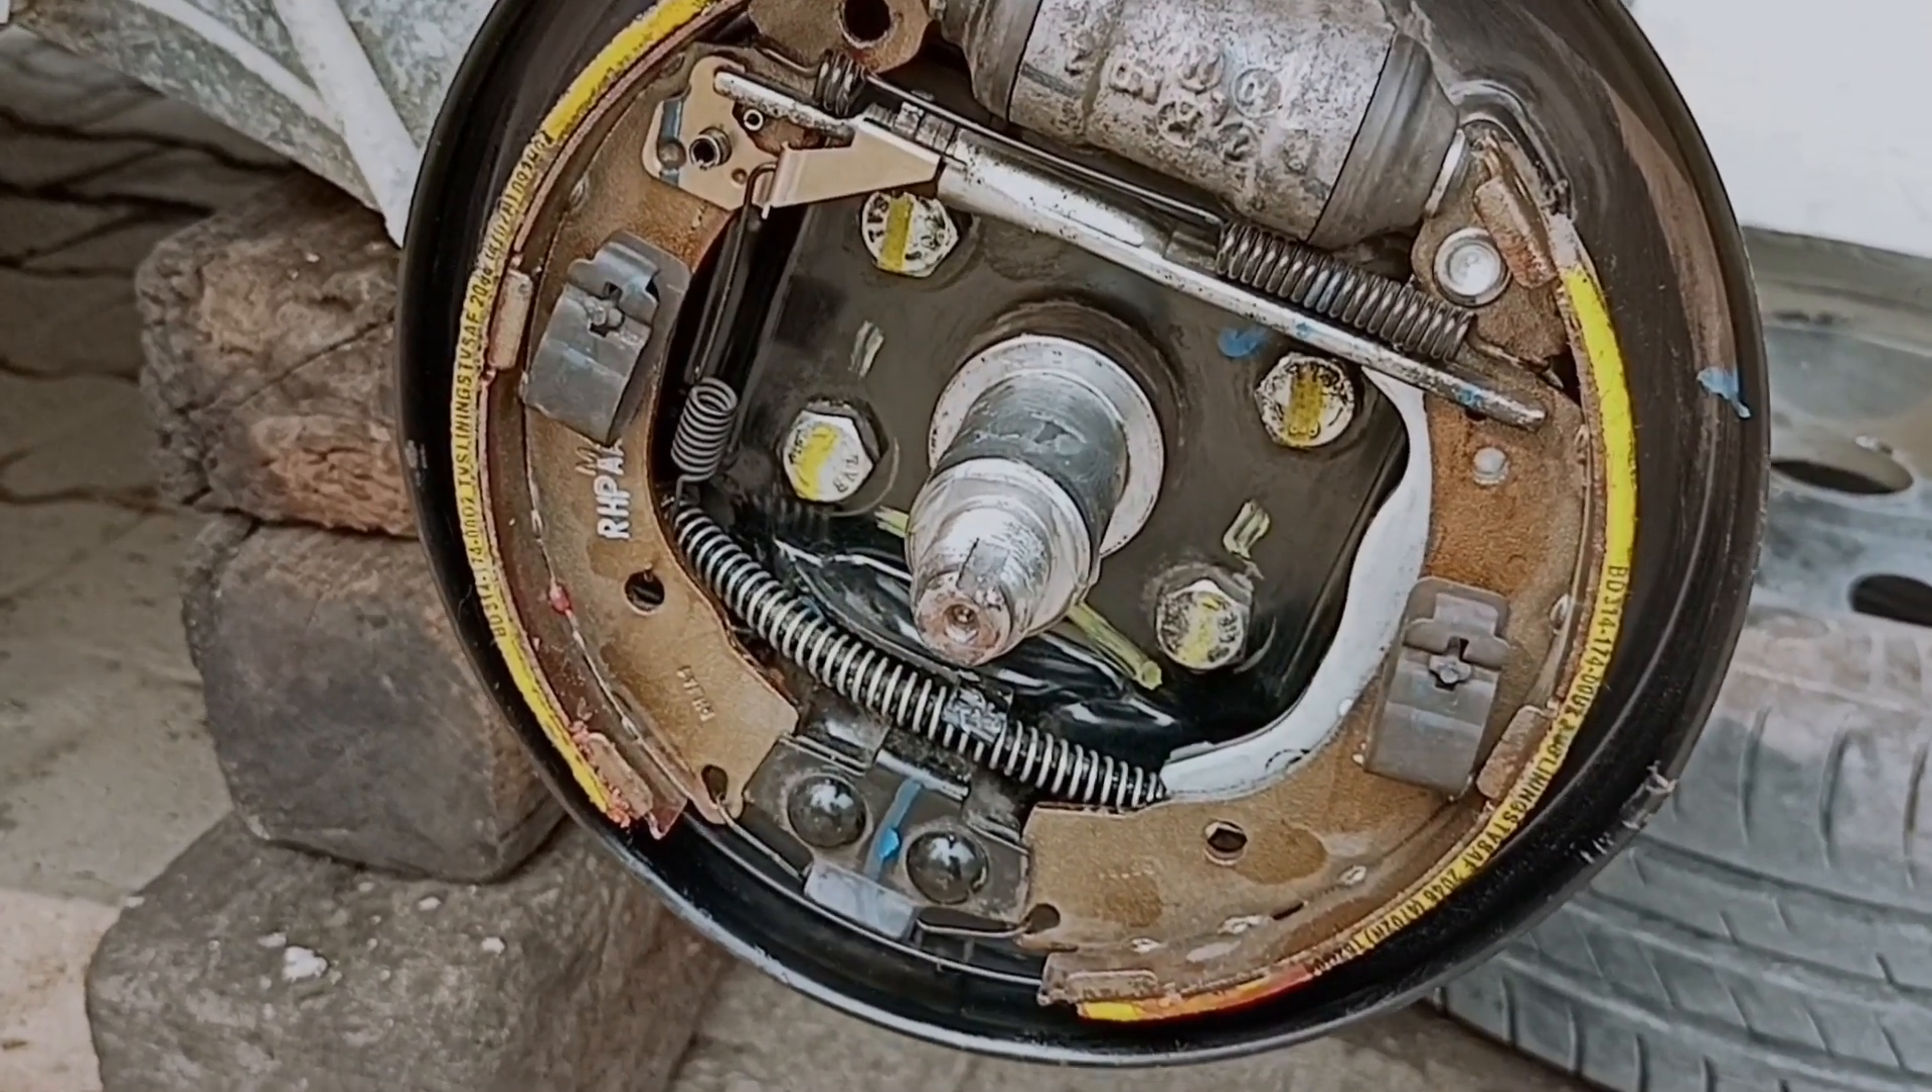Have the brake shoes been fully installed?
Yes.